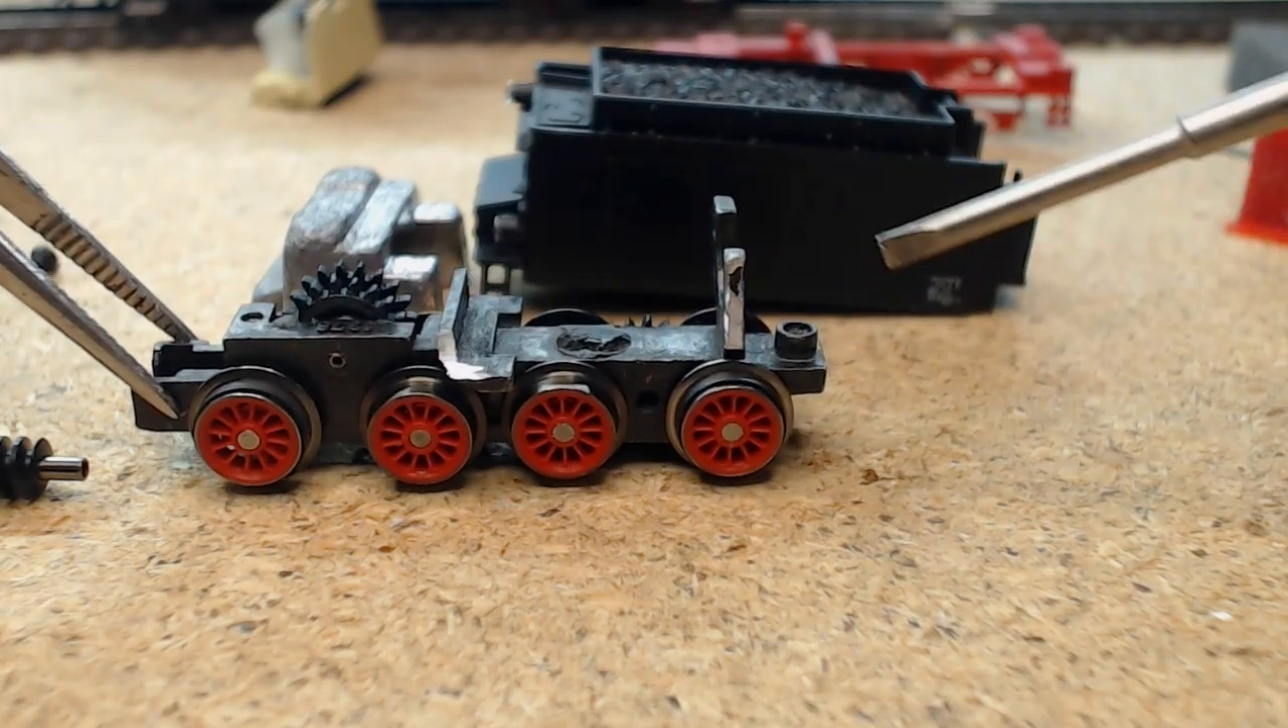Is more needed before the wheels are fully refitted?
No.